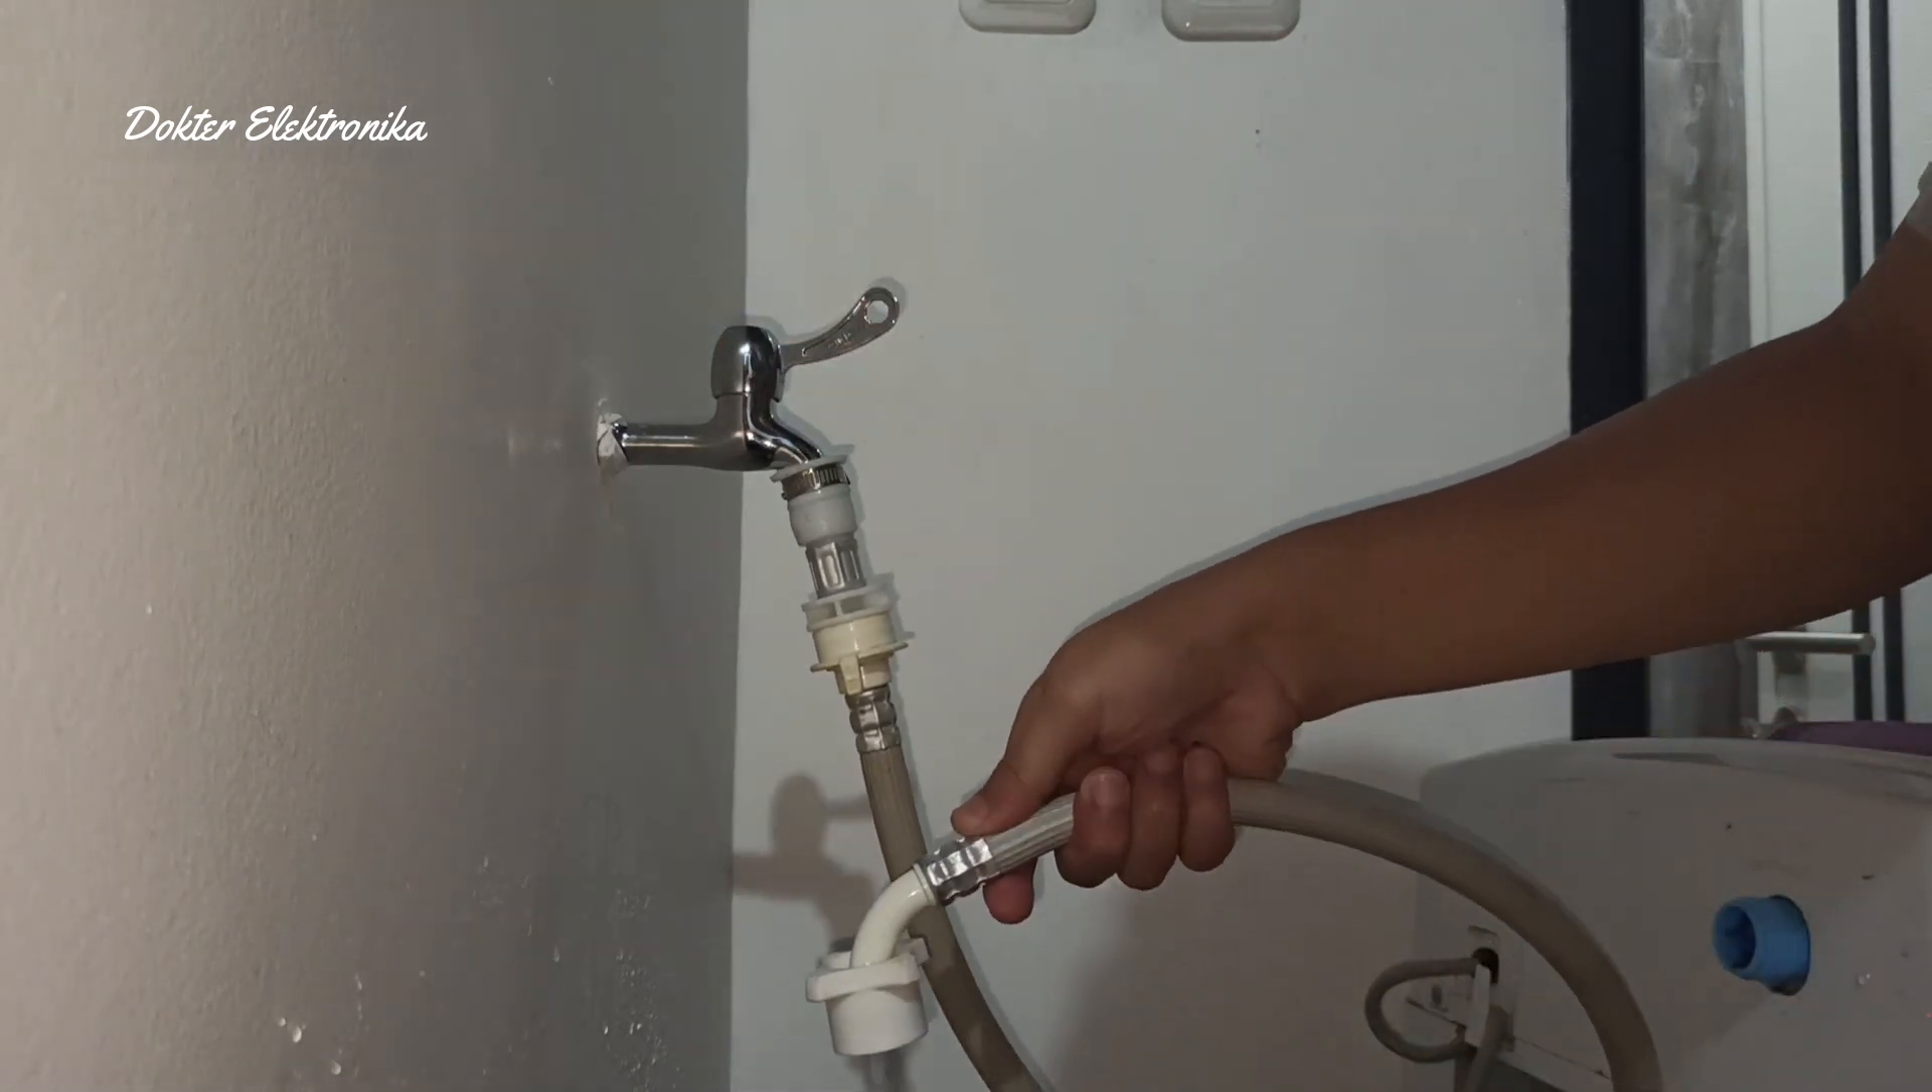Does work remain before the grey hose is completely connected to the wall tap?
No.